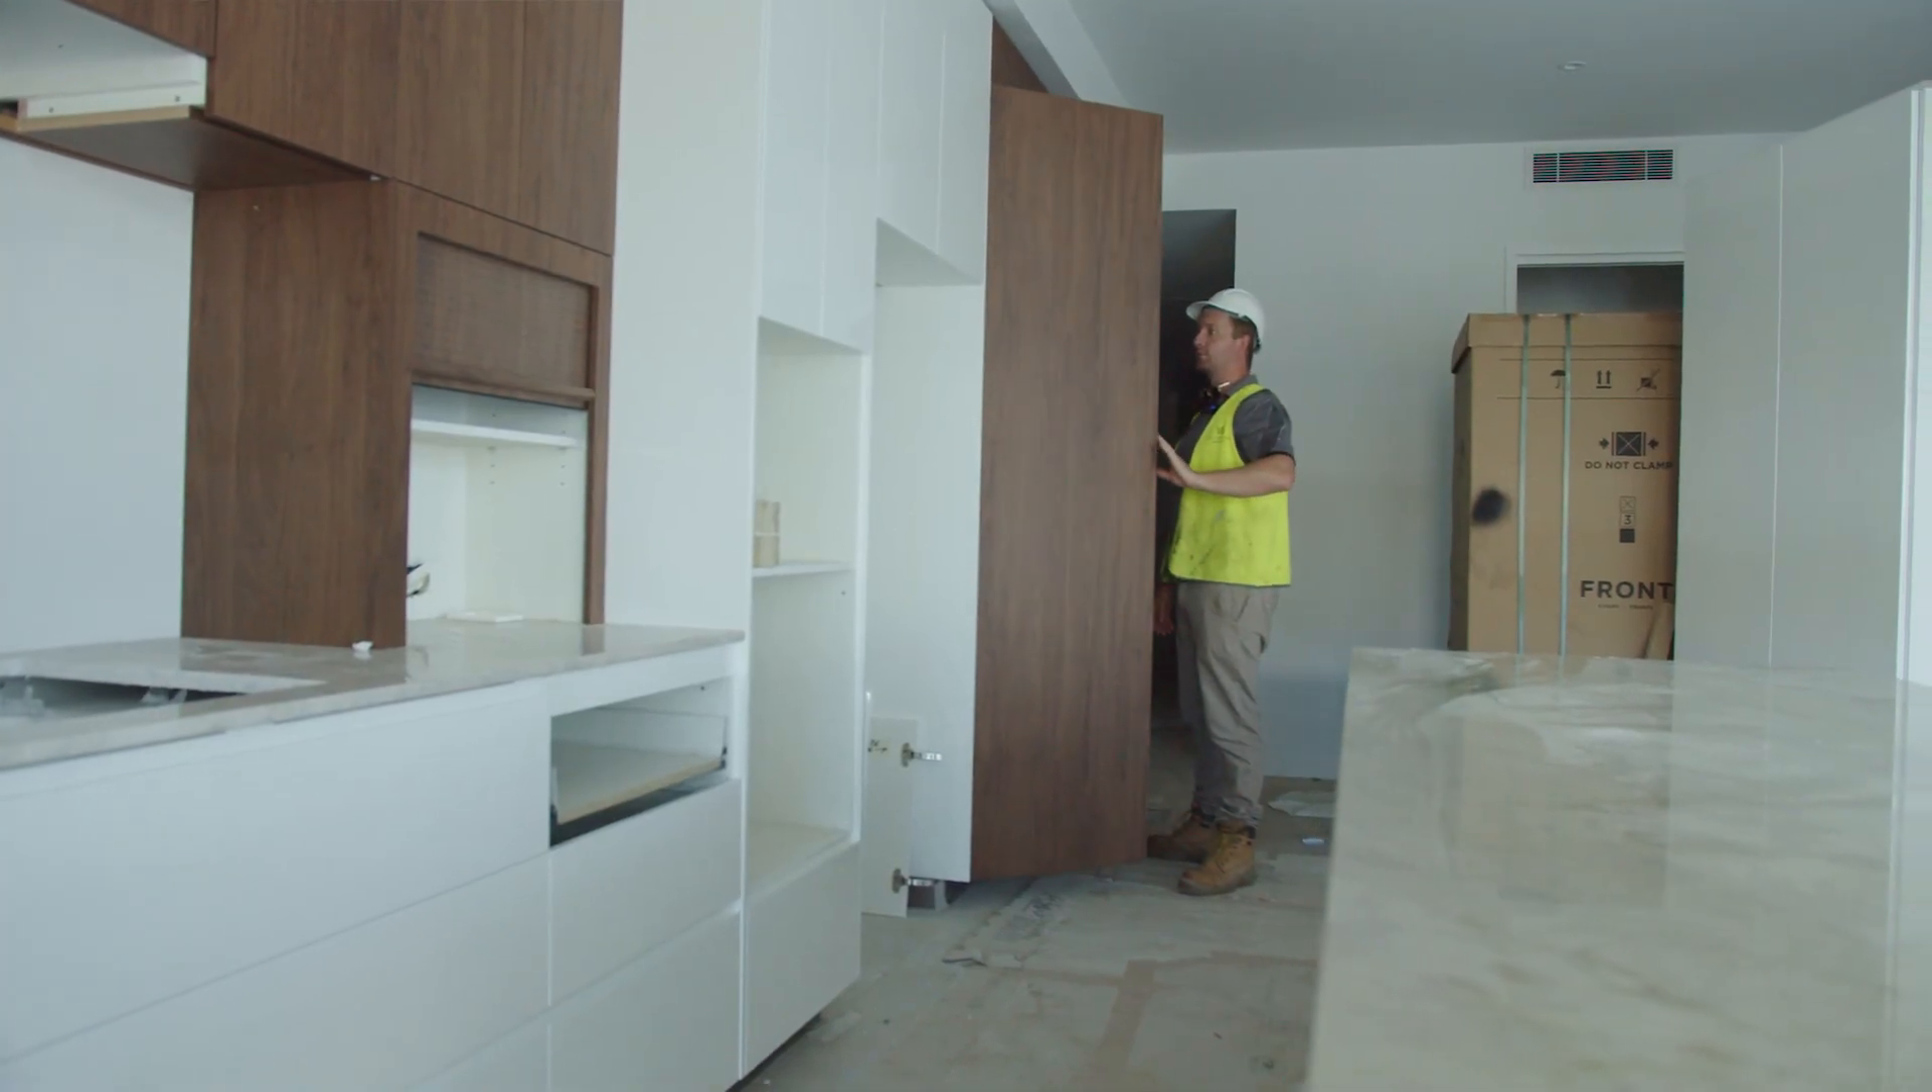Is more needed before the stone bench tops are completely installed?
No.